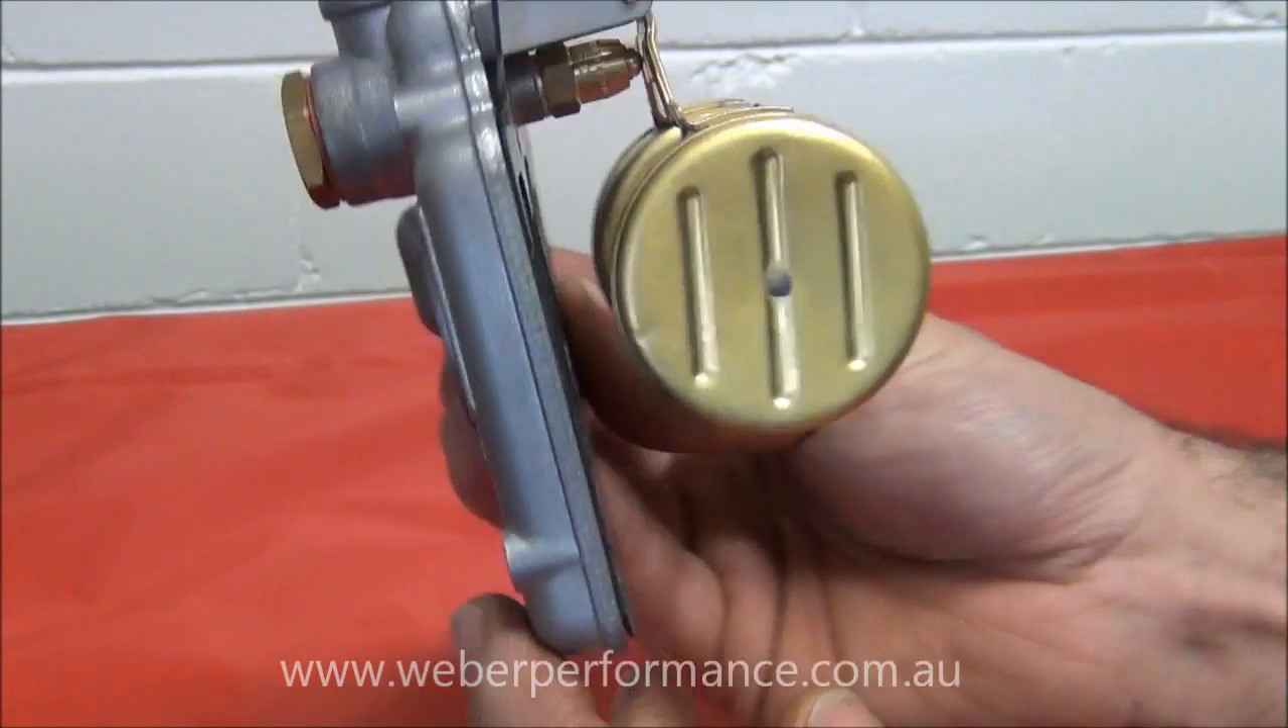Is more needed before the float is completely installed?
No.